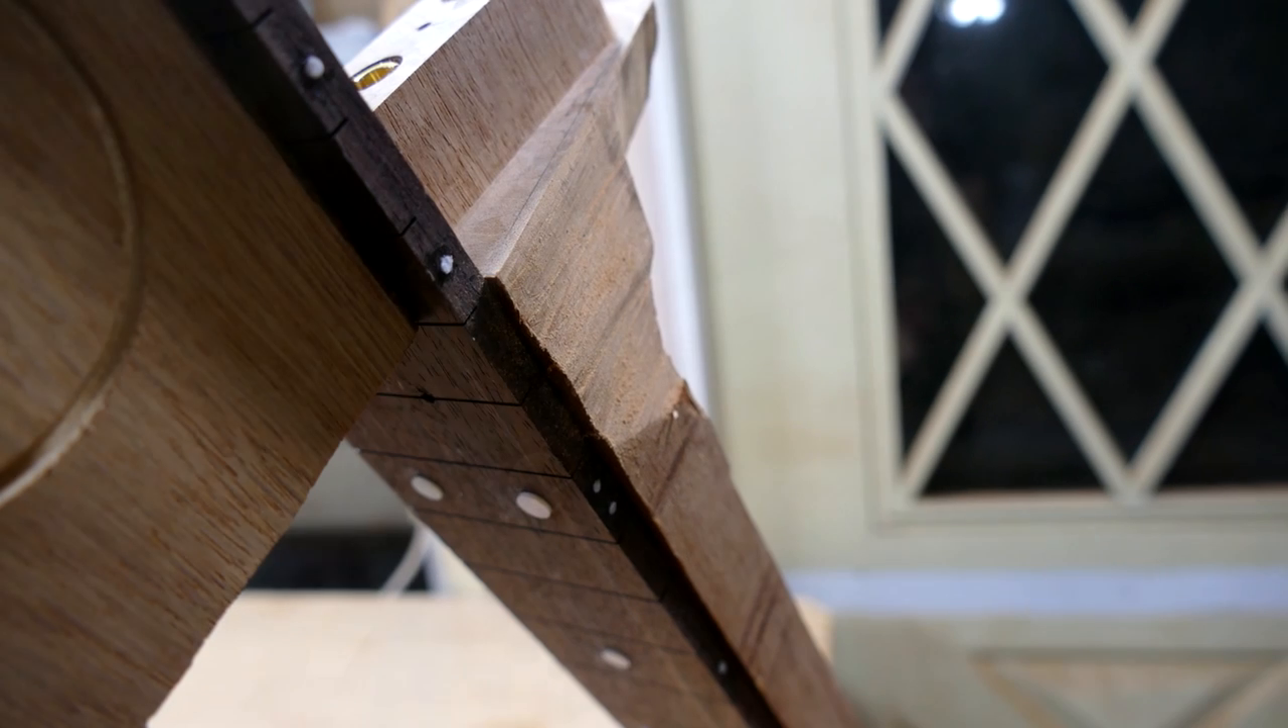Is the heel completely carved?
No.